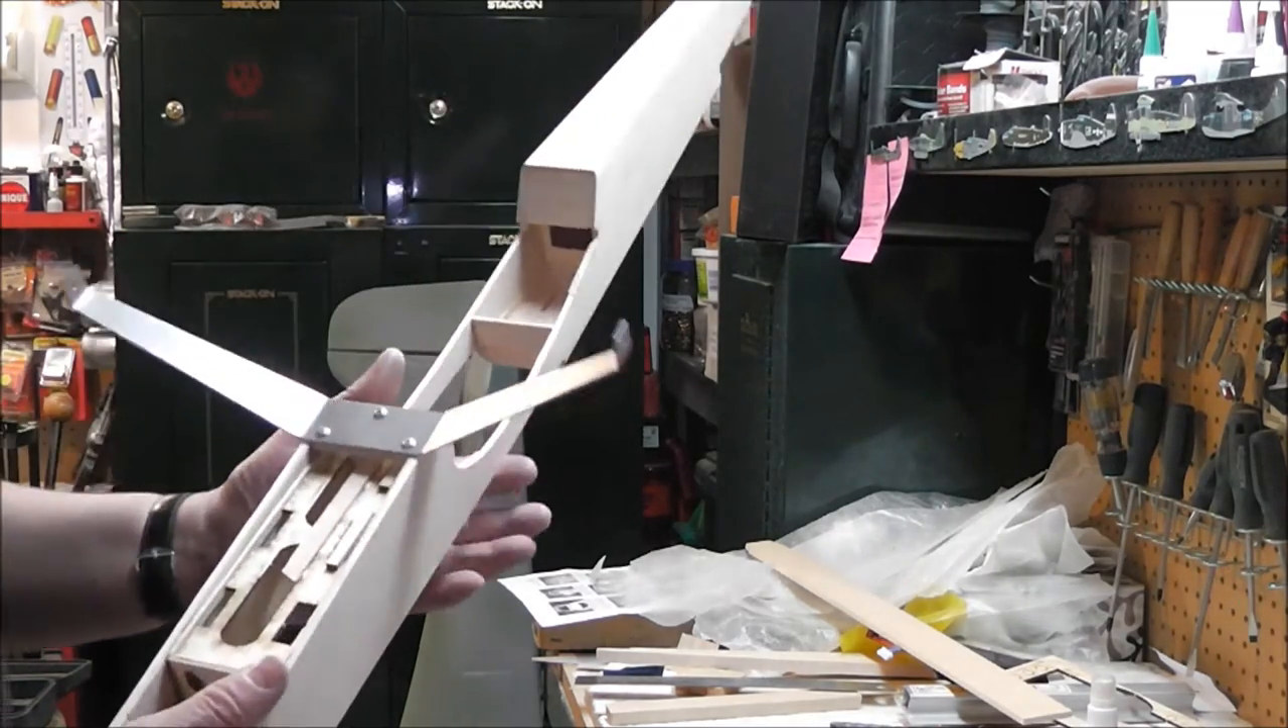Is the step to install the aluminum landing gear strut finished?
Yes.